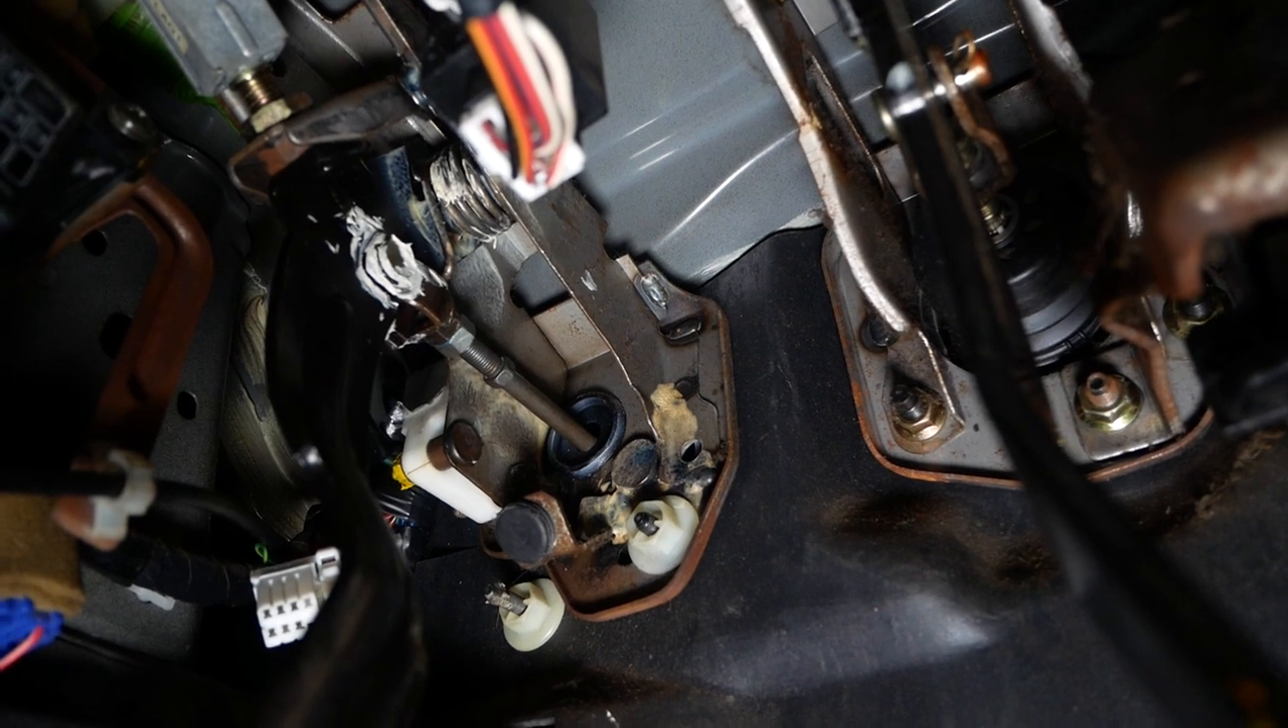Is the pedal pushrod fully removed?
No.